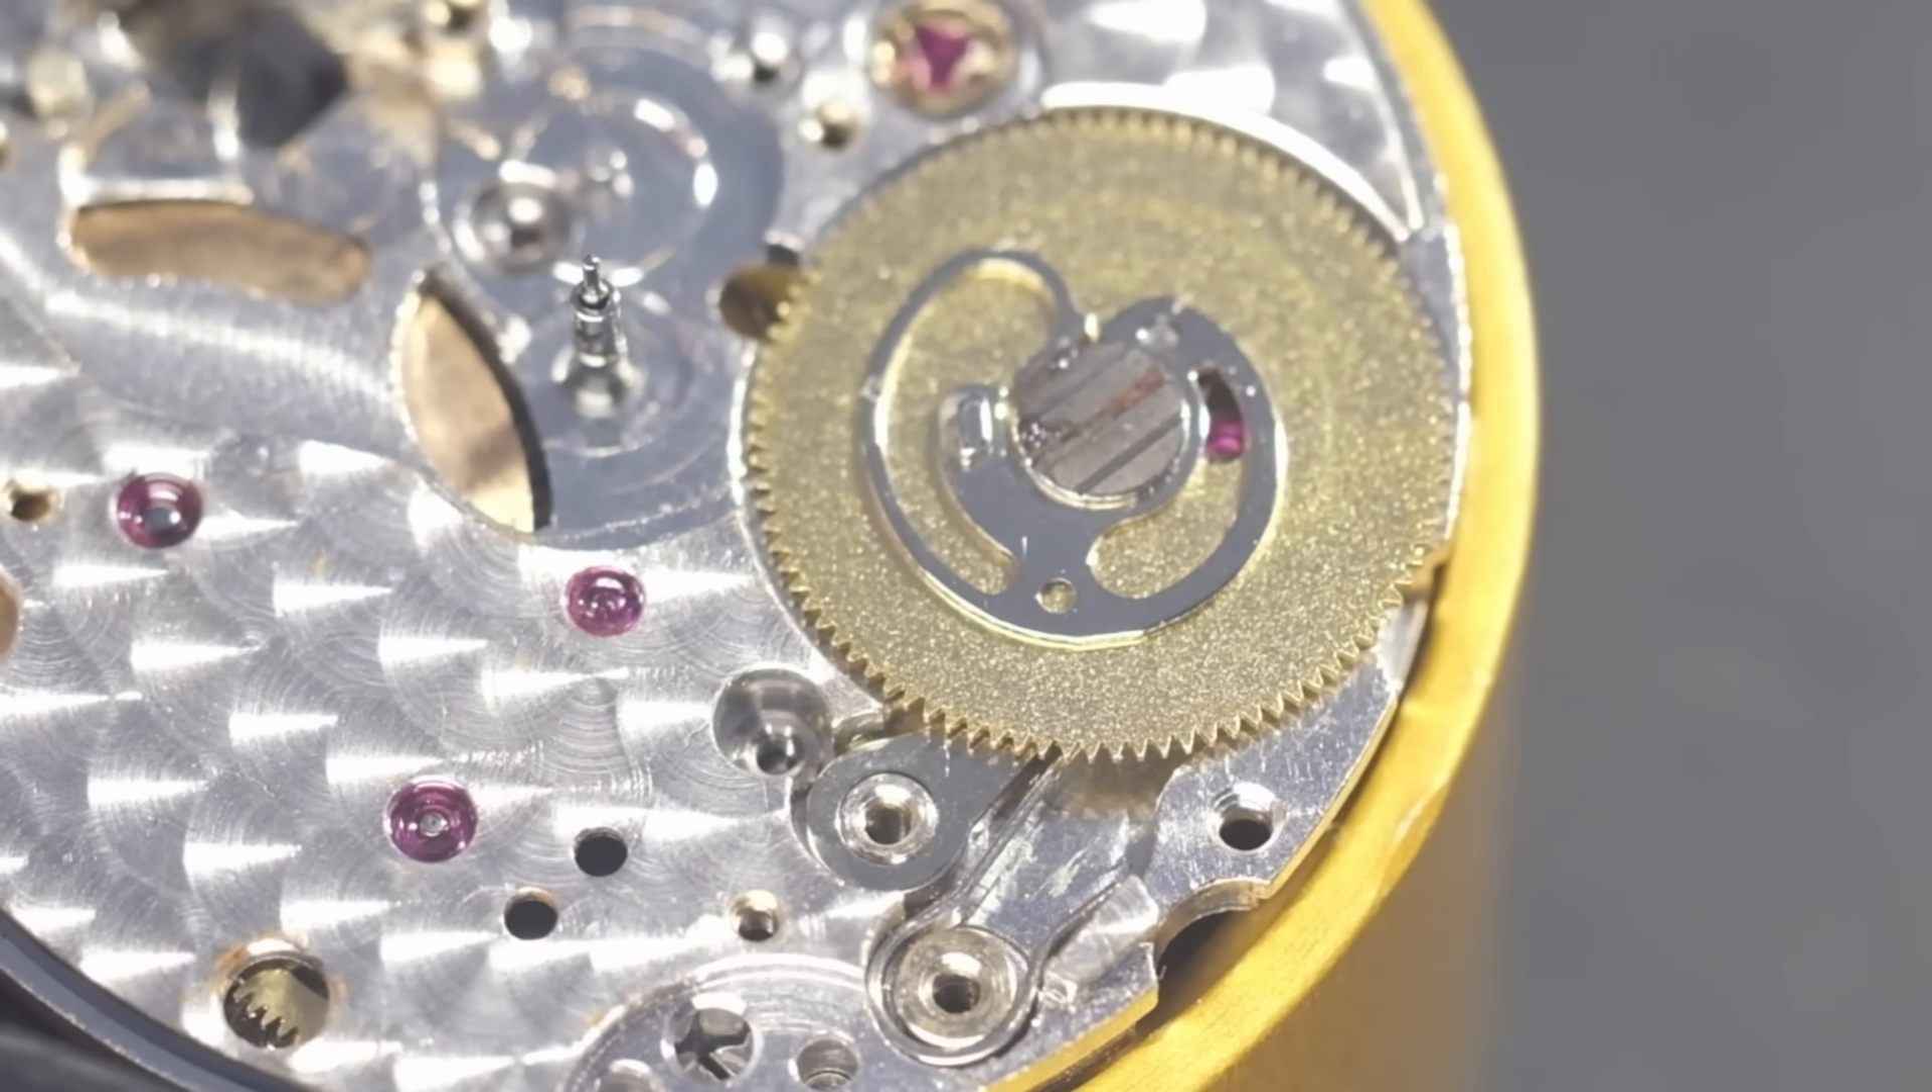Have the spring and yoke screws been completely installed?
No.